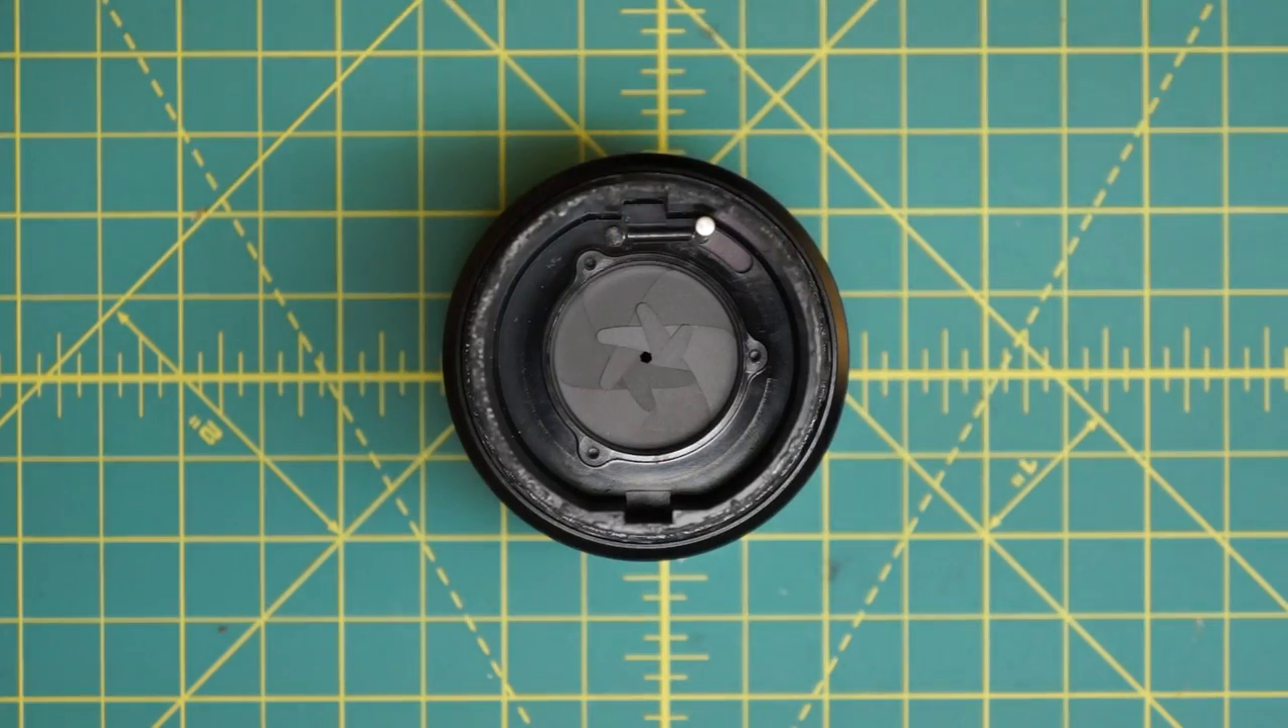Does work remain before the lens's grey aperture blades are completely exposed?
No.